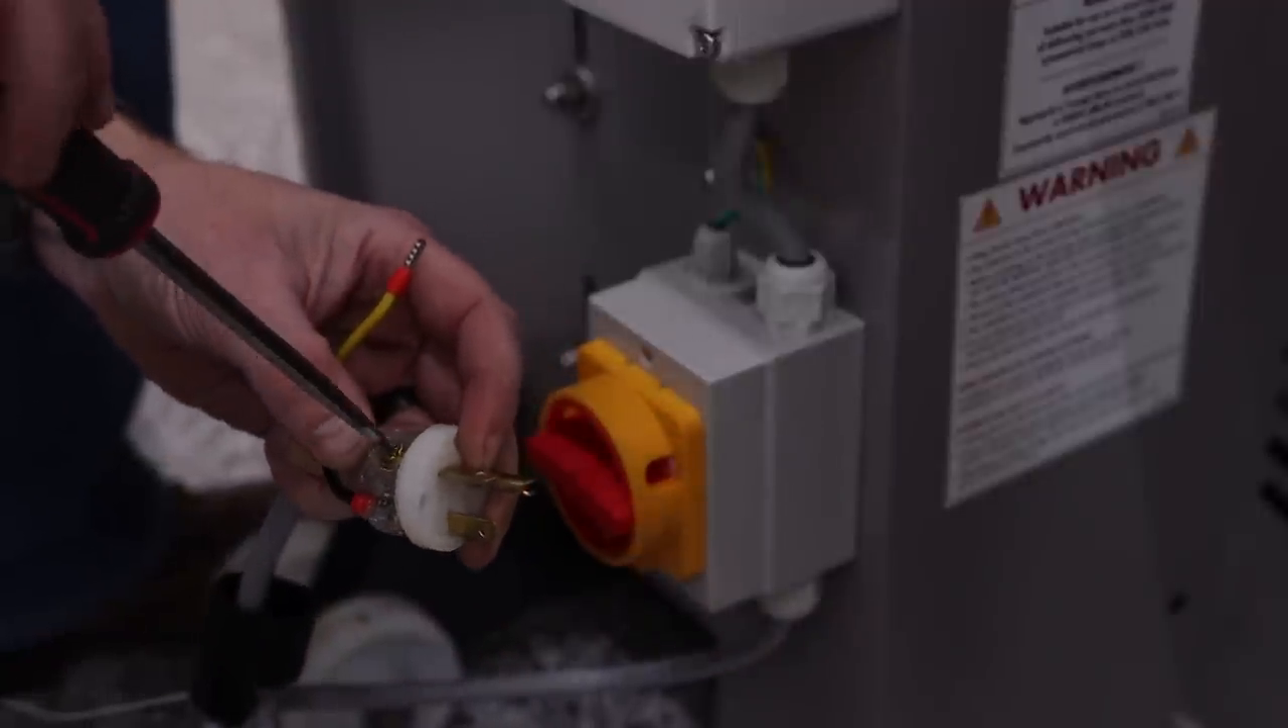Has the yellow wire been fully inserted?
No.